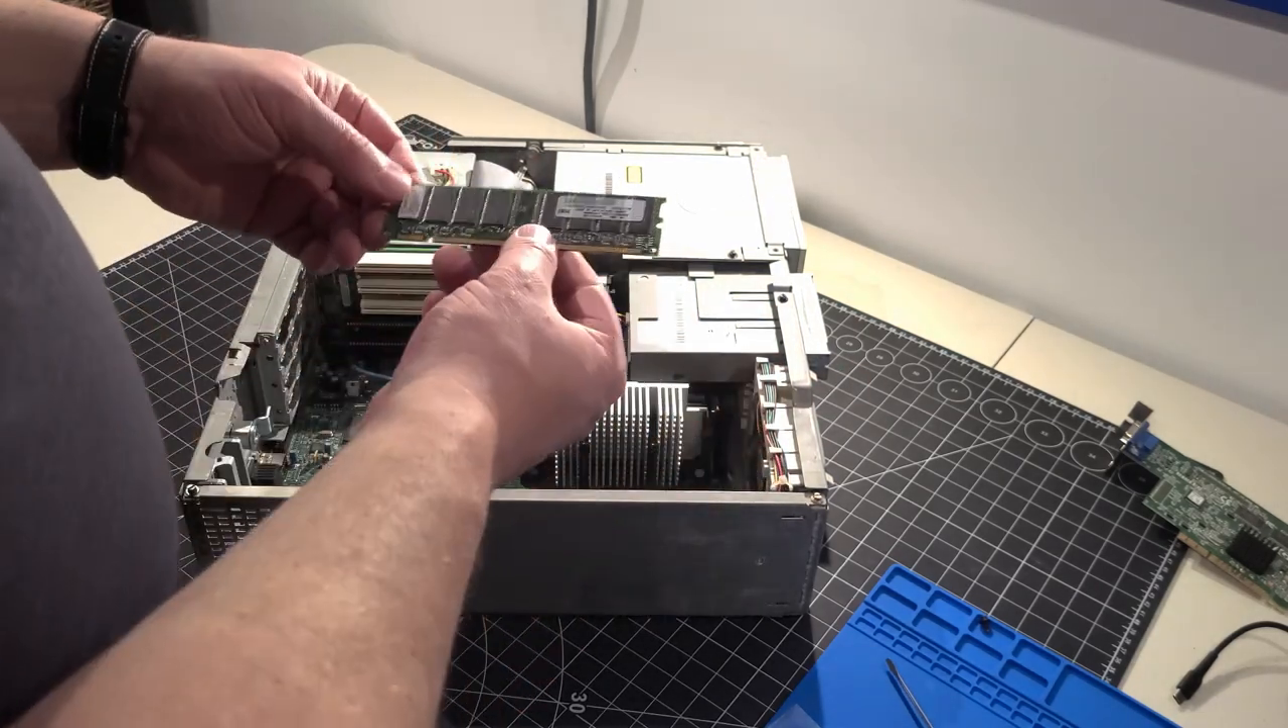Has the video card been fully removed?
Yes.